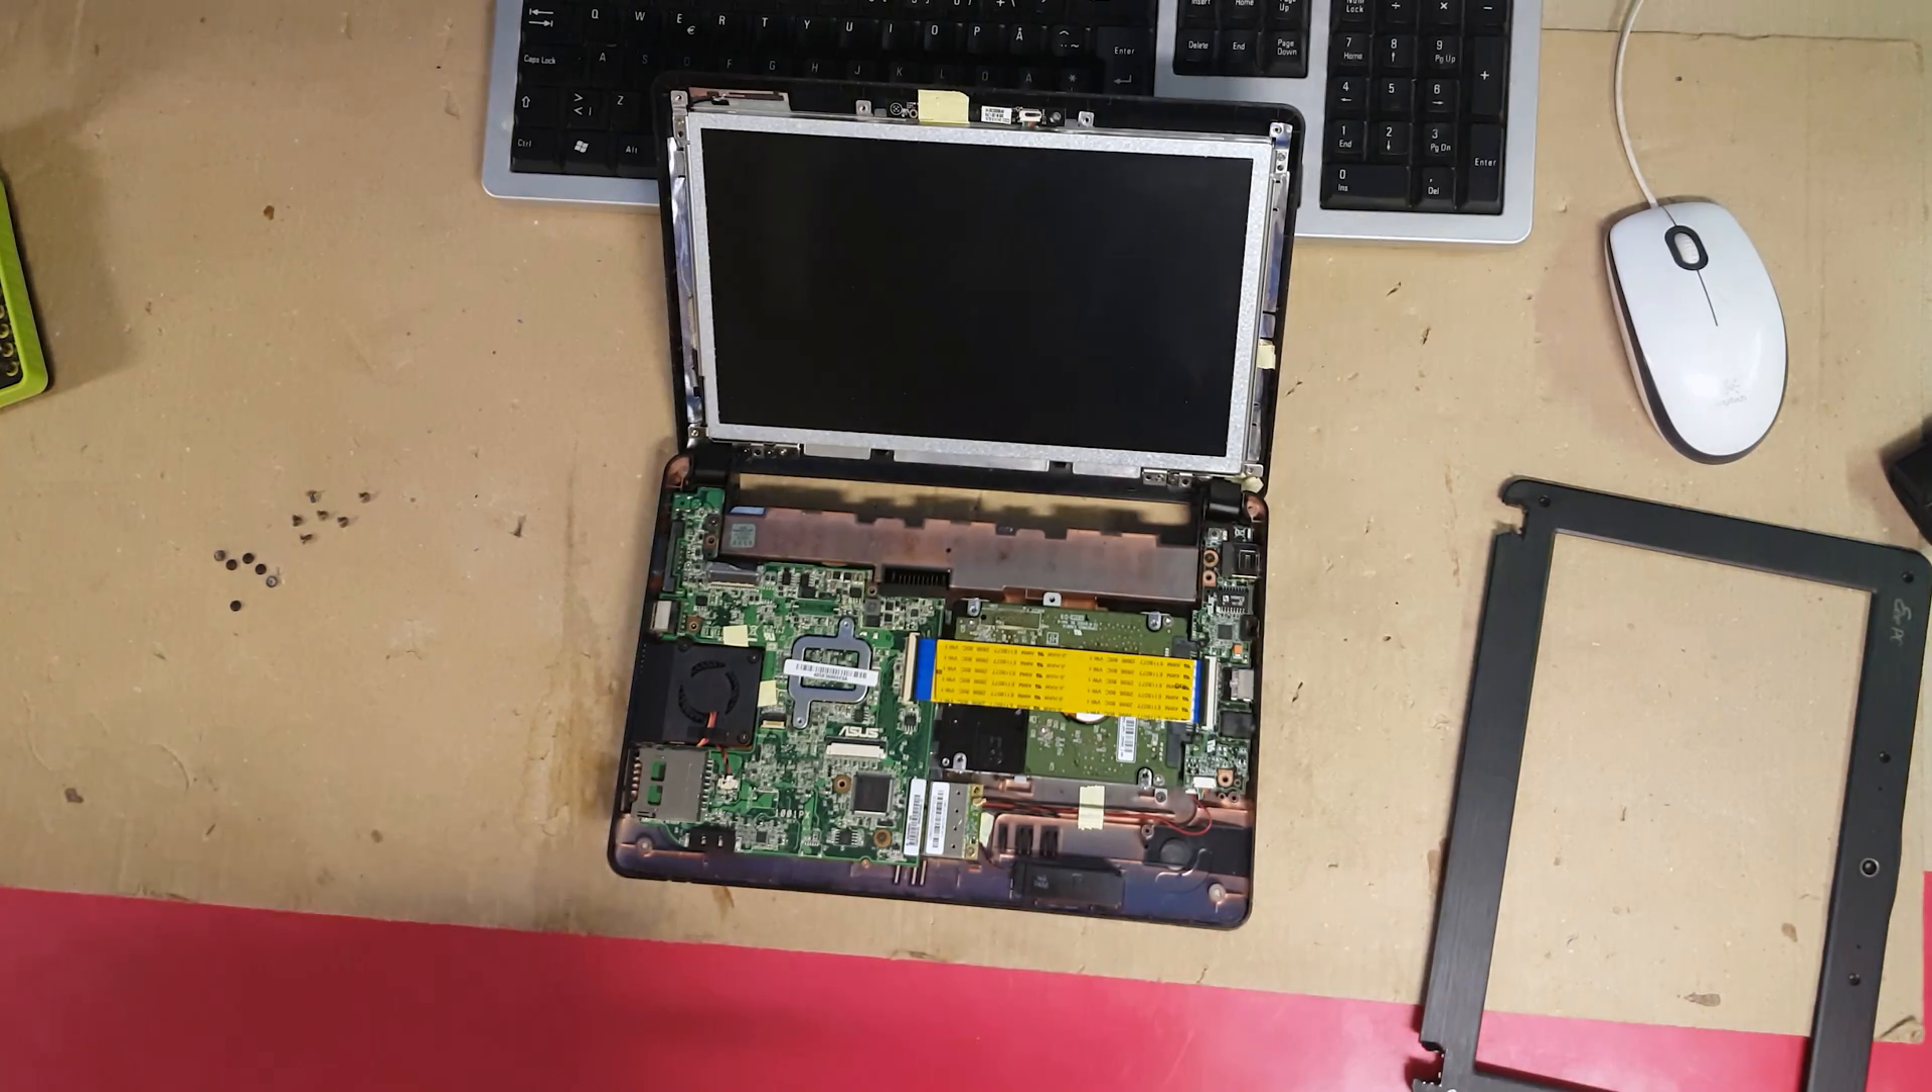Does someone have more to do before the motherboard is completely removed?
Yes.